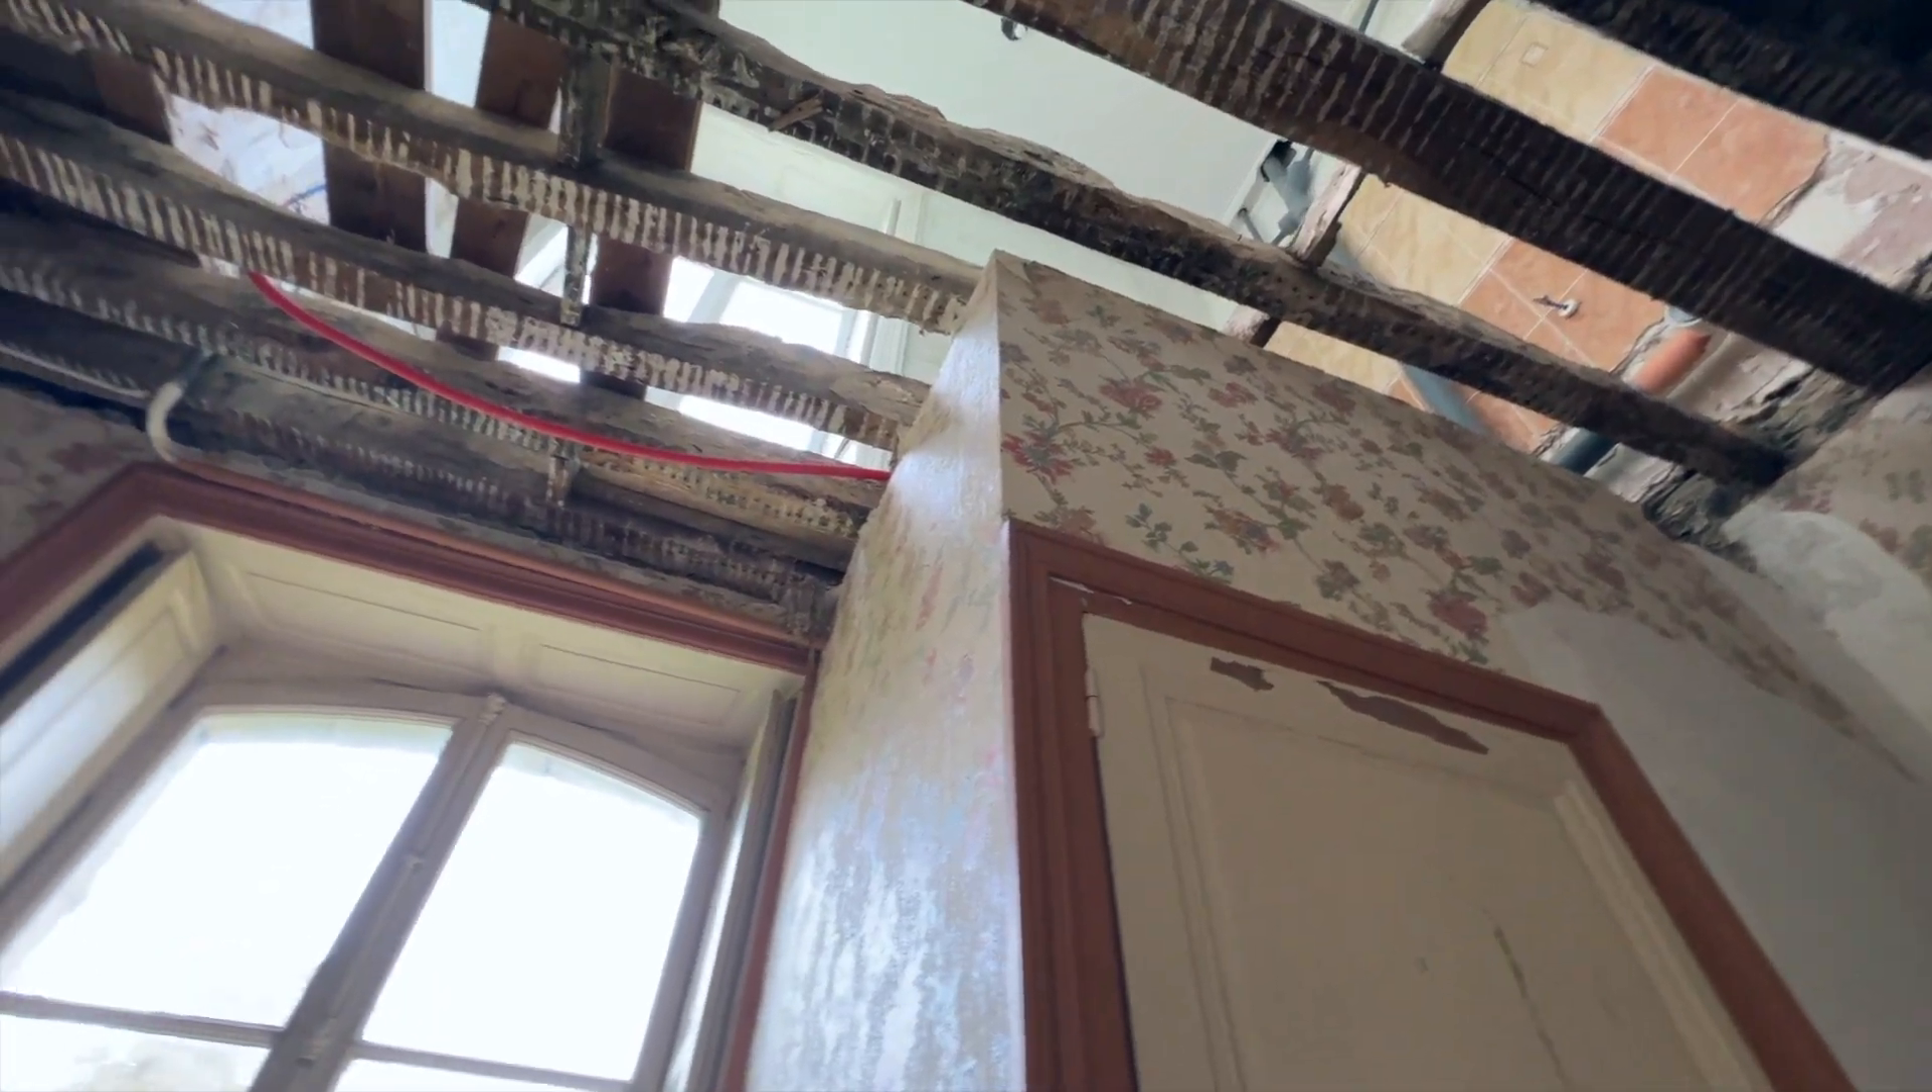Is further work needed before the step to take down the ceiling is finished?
No.